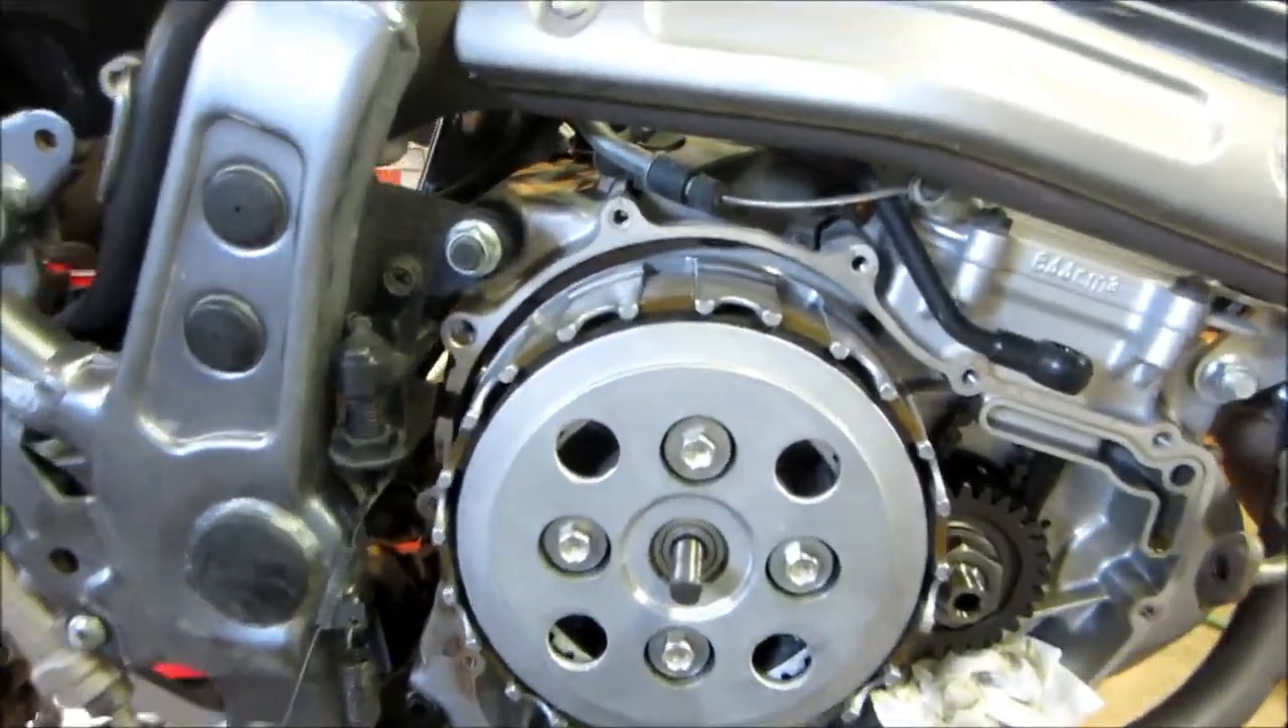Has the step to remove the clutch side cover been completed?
Yes.